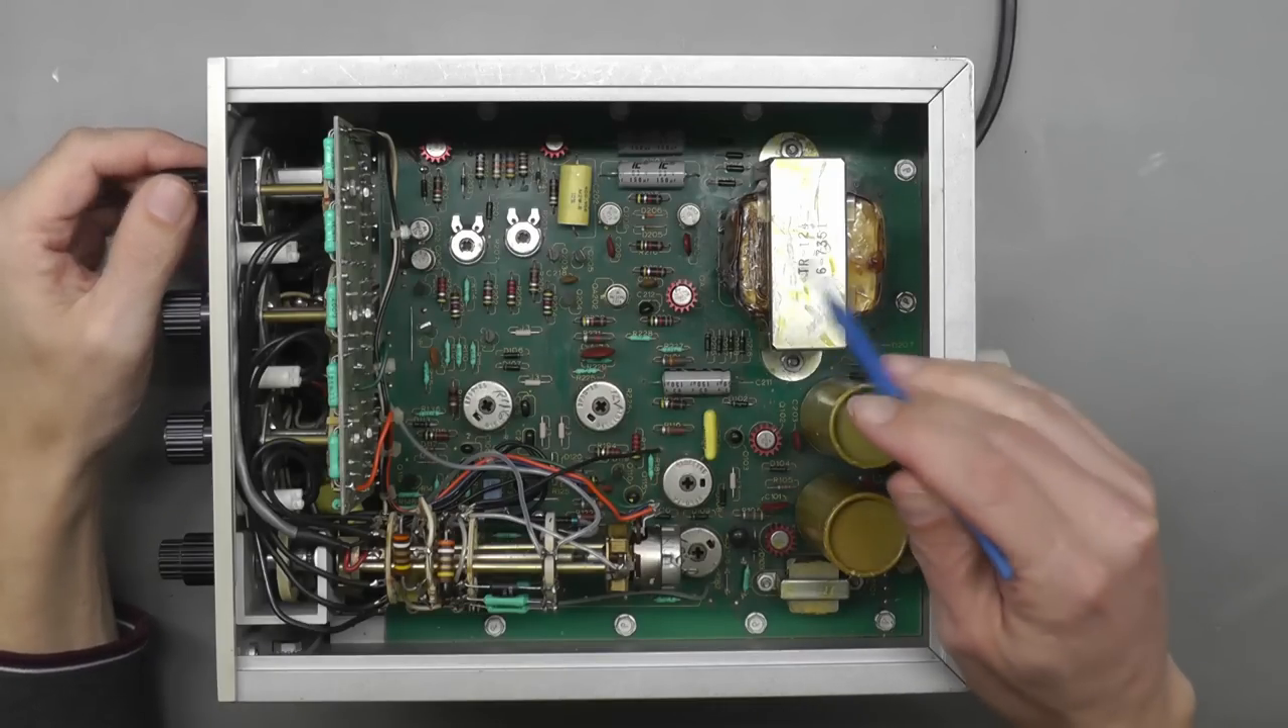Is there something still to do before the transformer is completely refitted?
No.